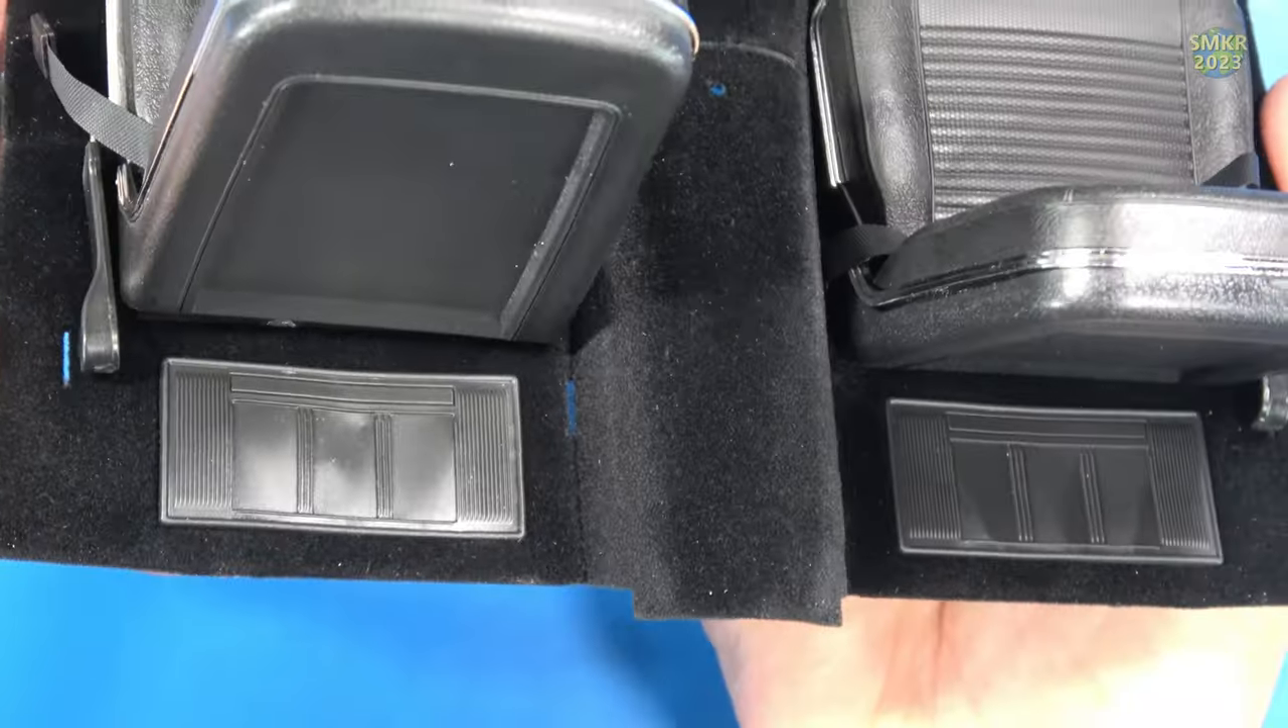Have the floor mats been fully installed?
Yes.